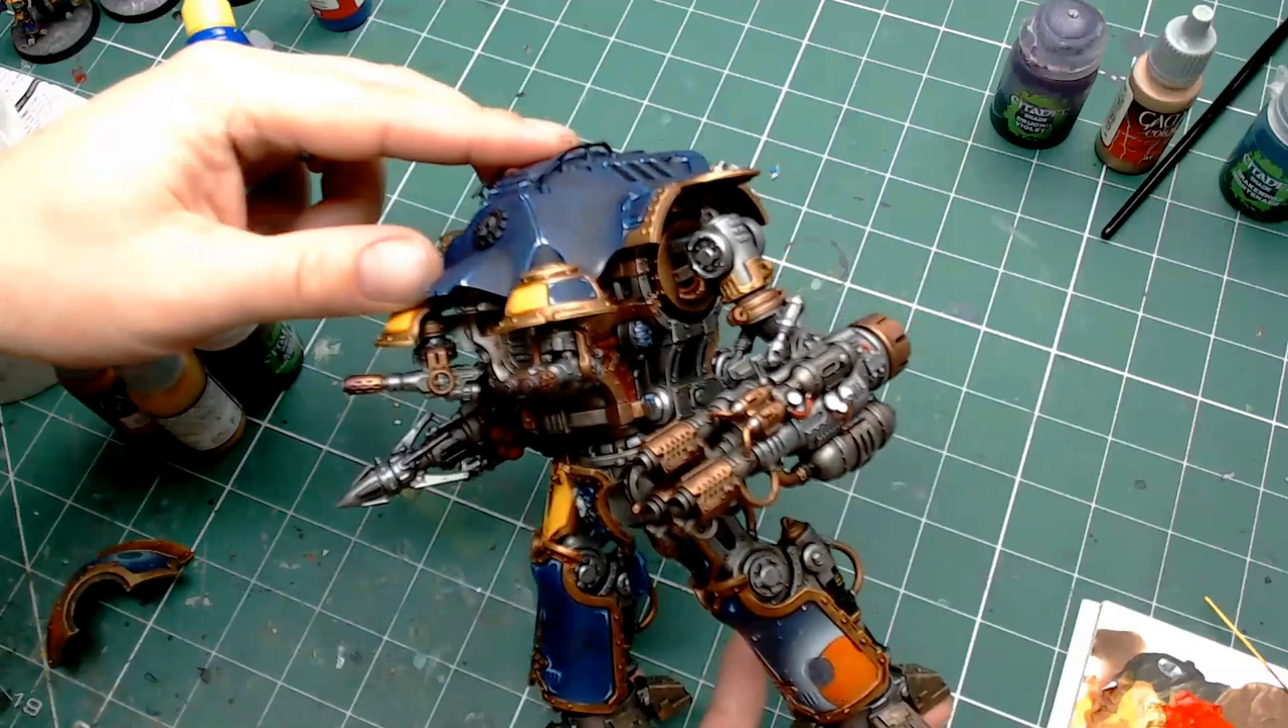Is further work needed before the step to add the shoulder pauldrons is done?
Yes.